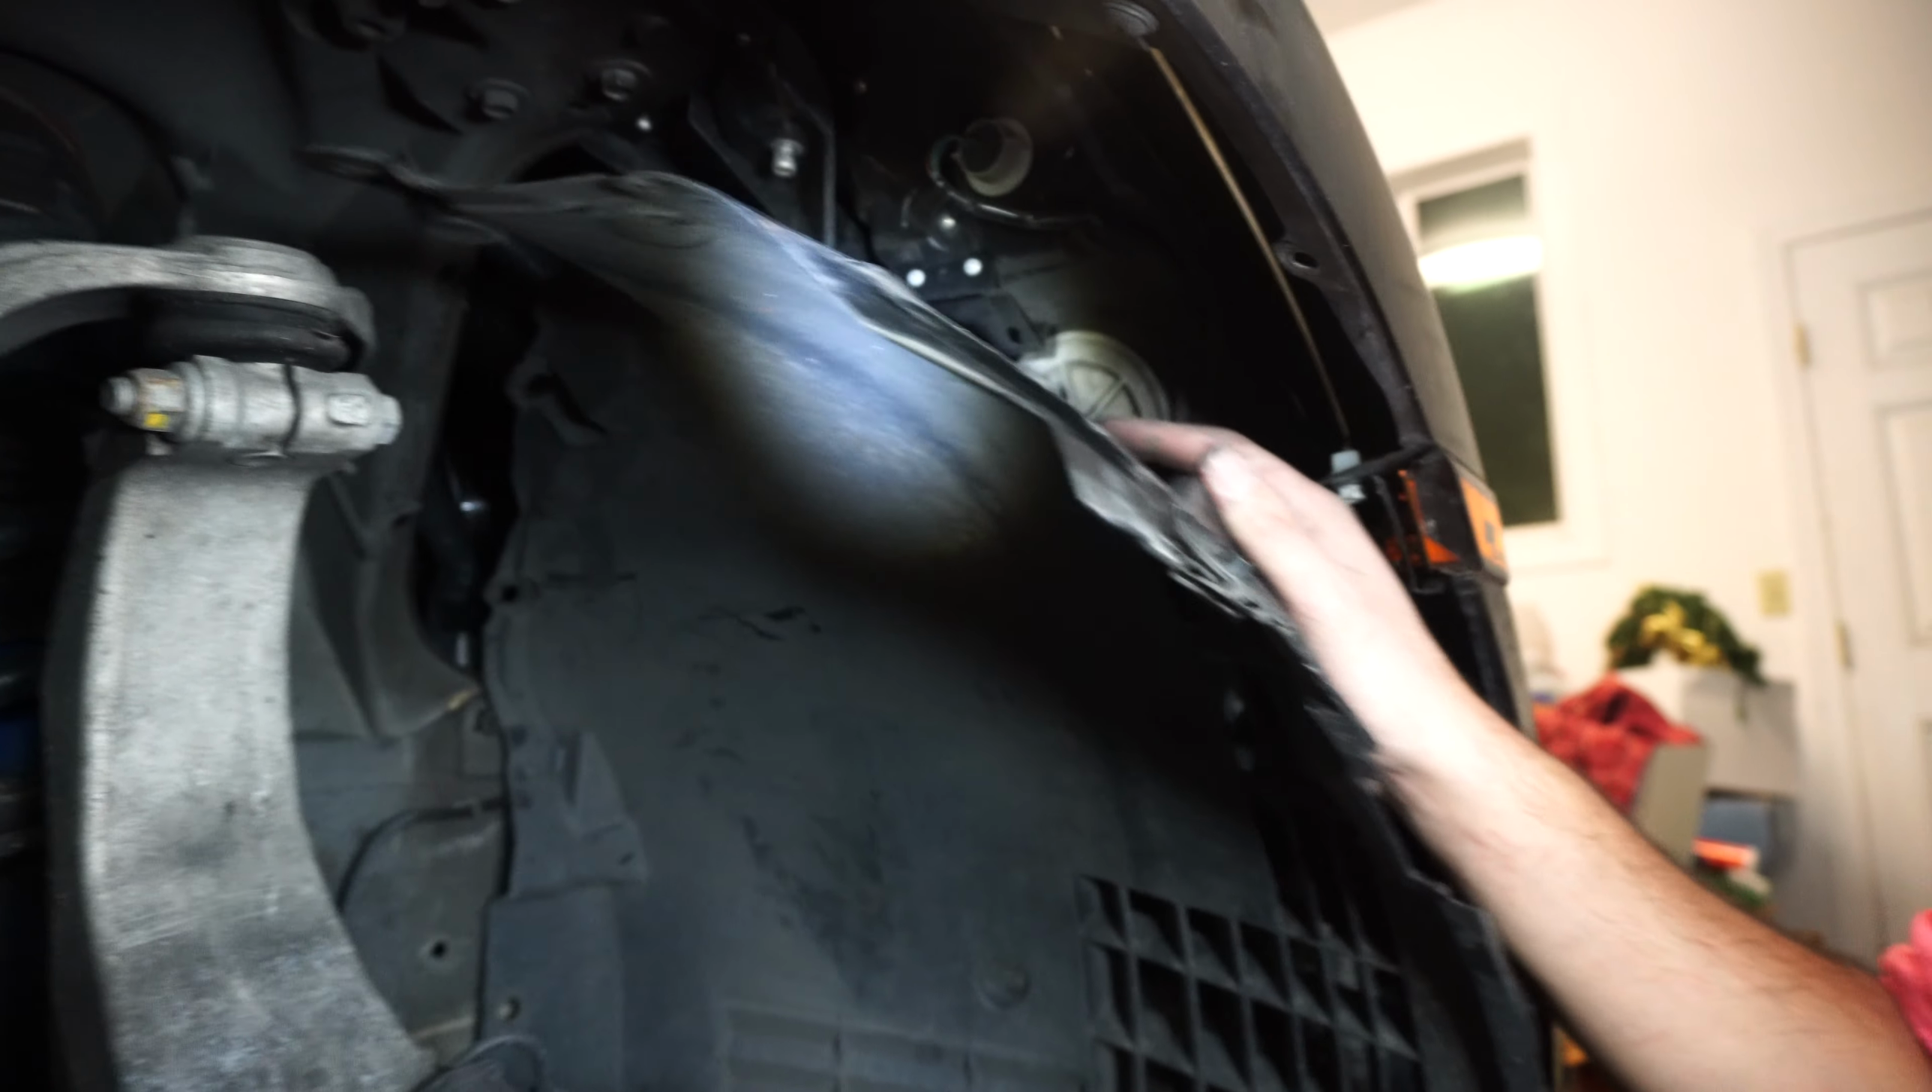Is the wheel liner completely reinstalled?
No.